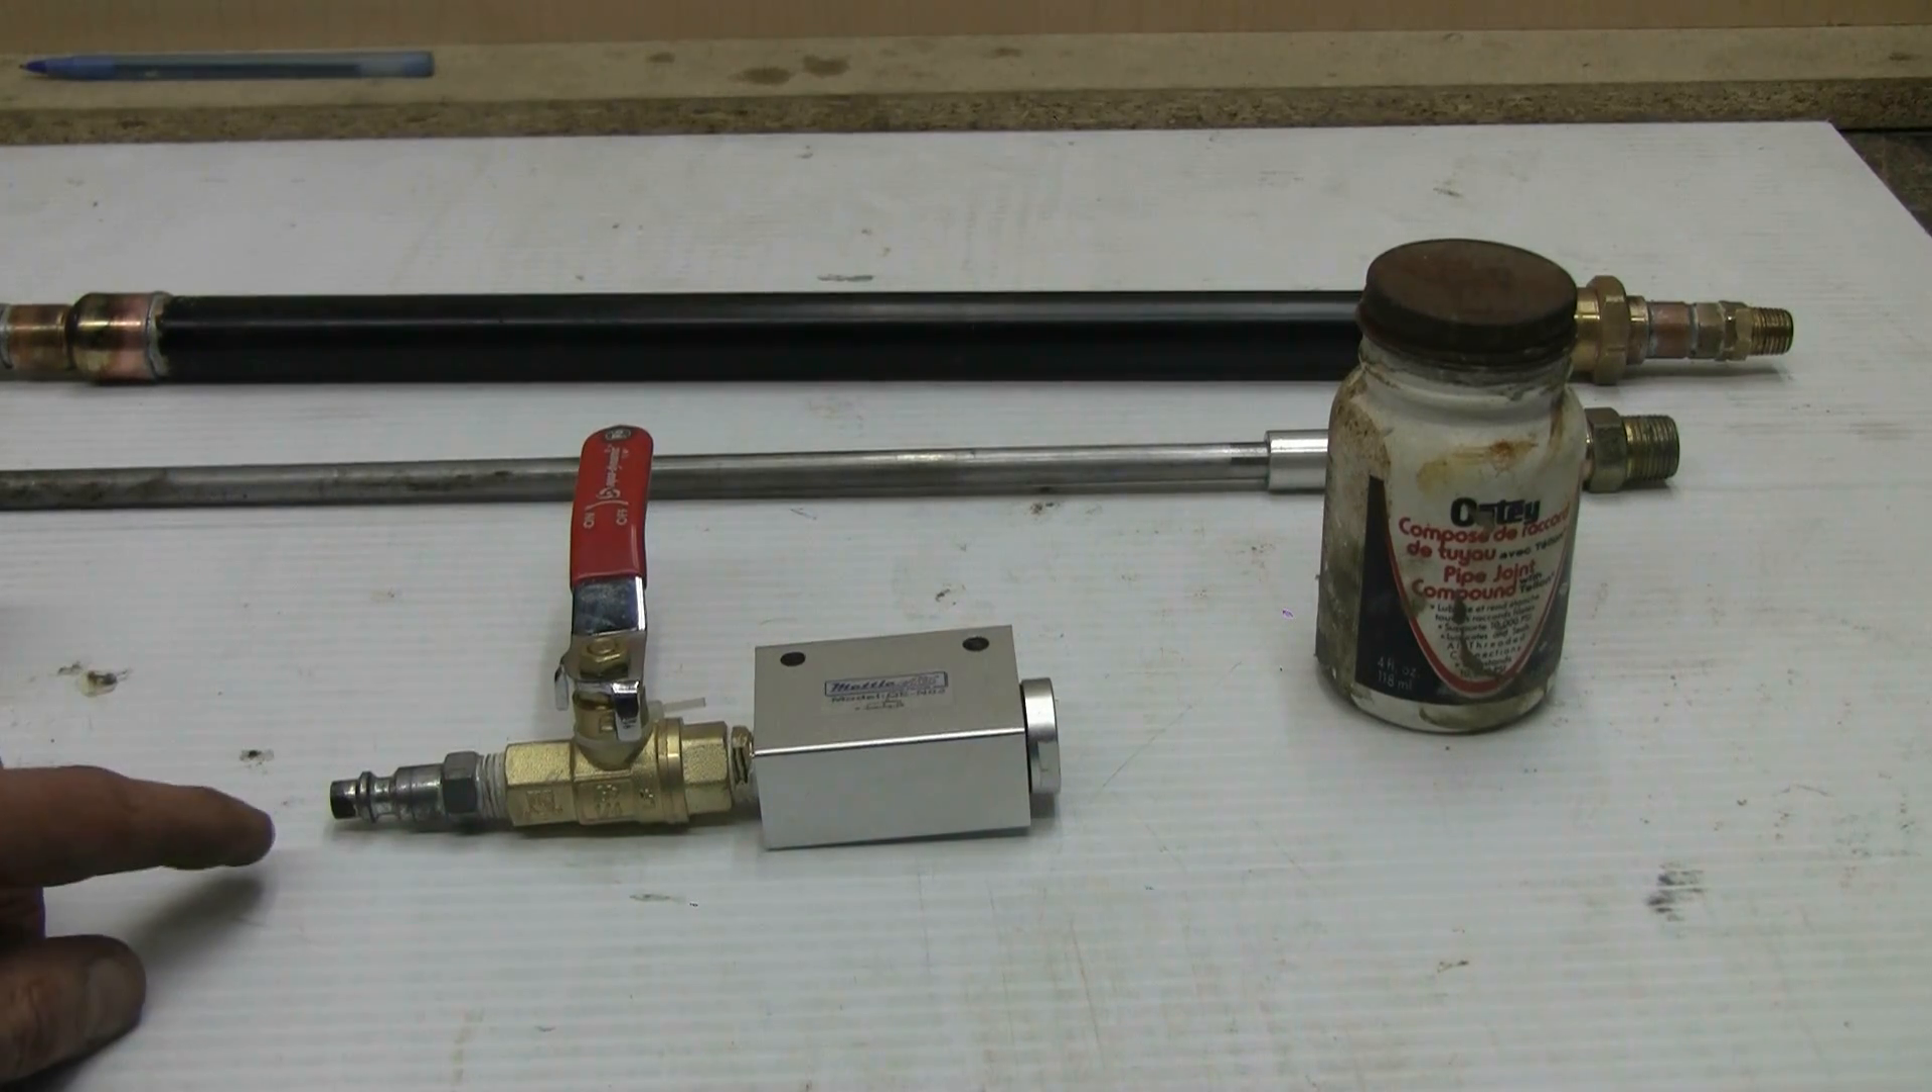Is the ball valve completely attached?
Yes.